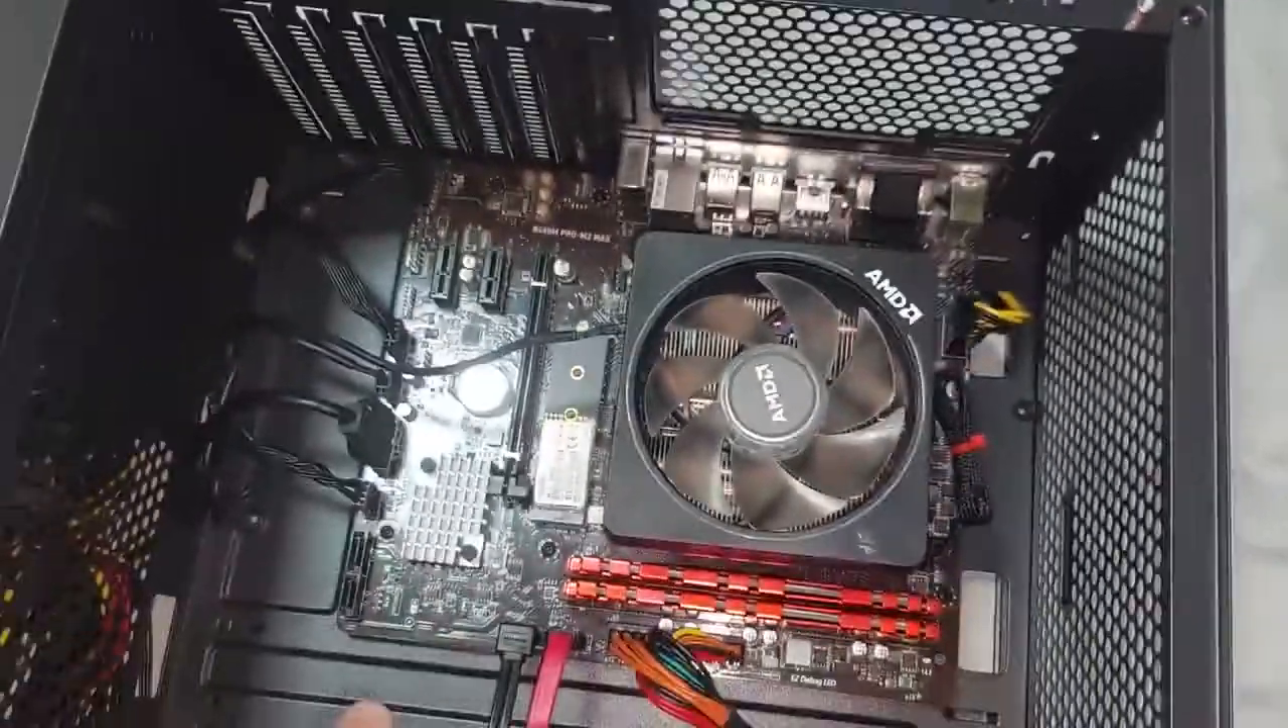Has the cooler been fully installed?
Yes.